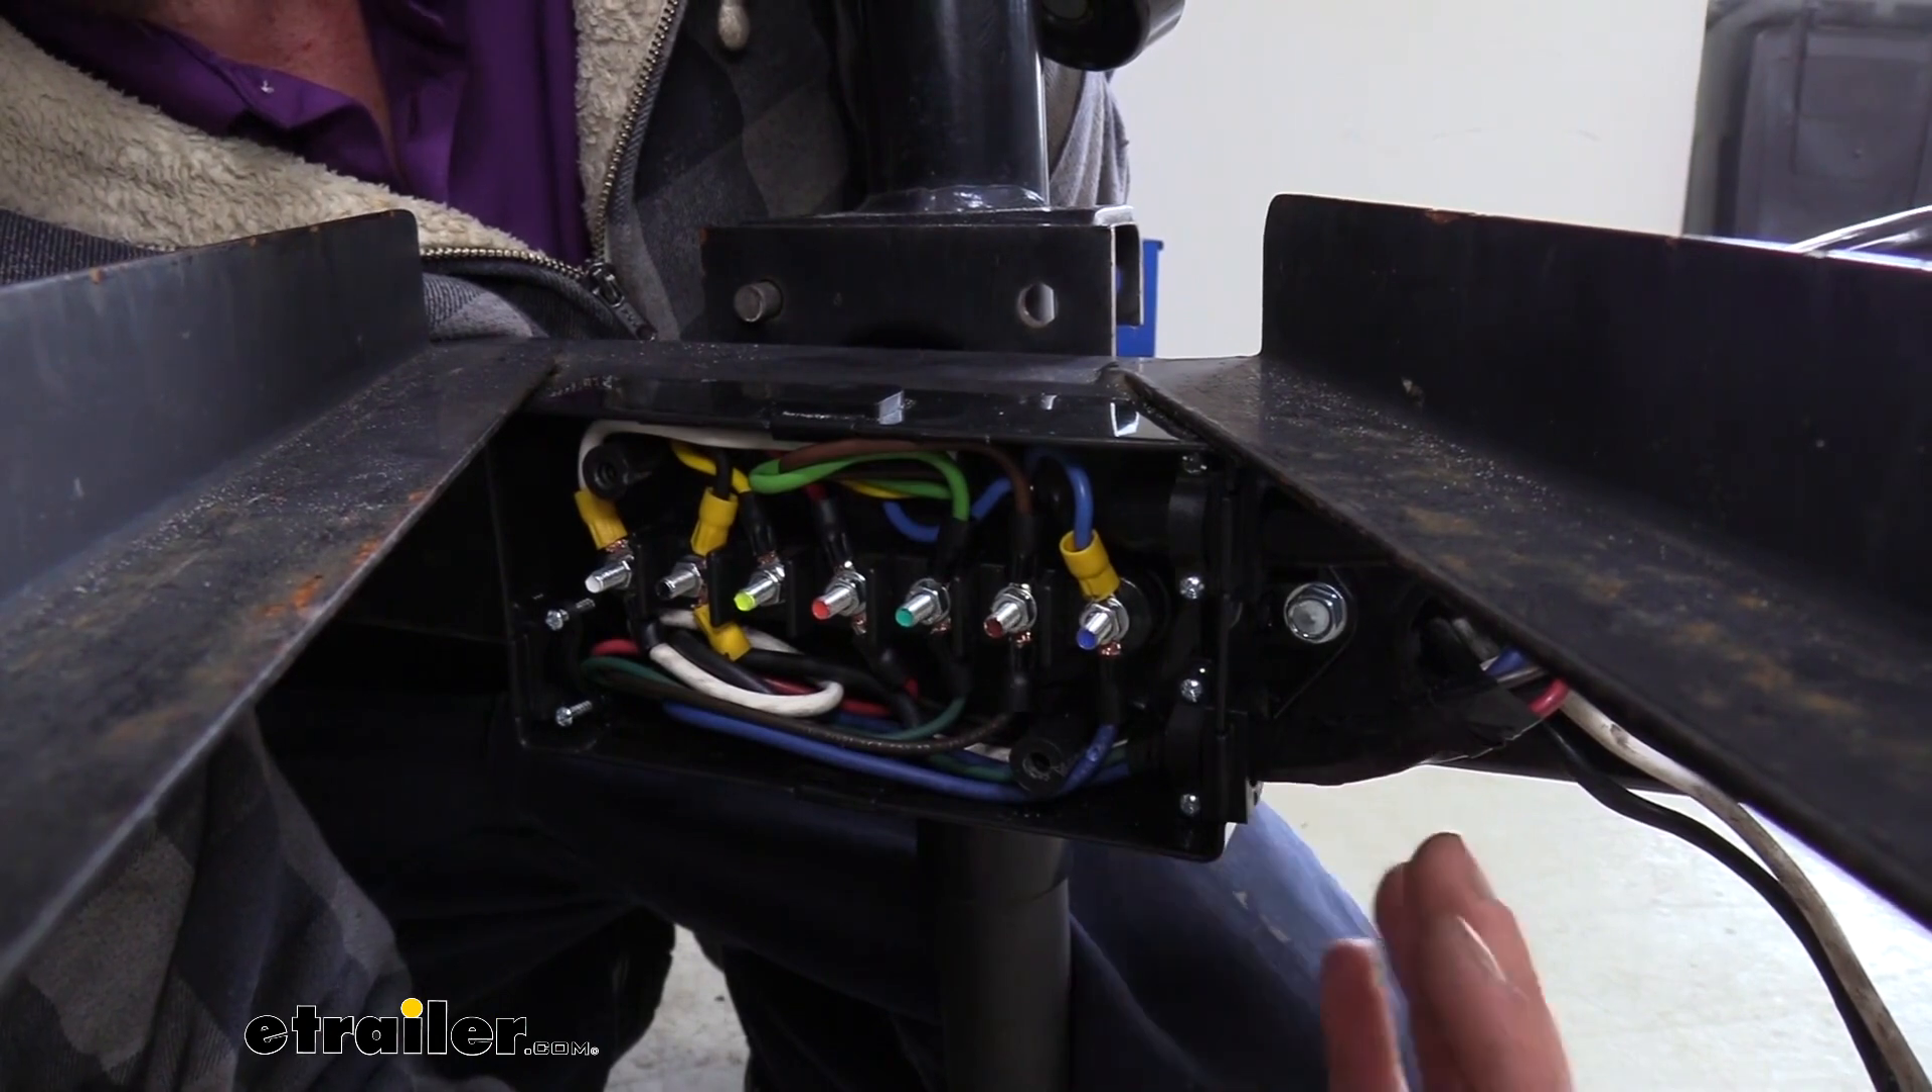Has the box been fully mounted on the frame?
Yes.